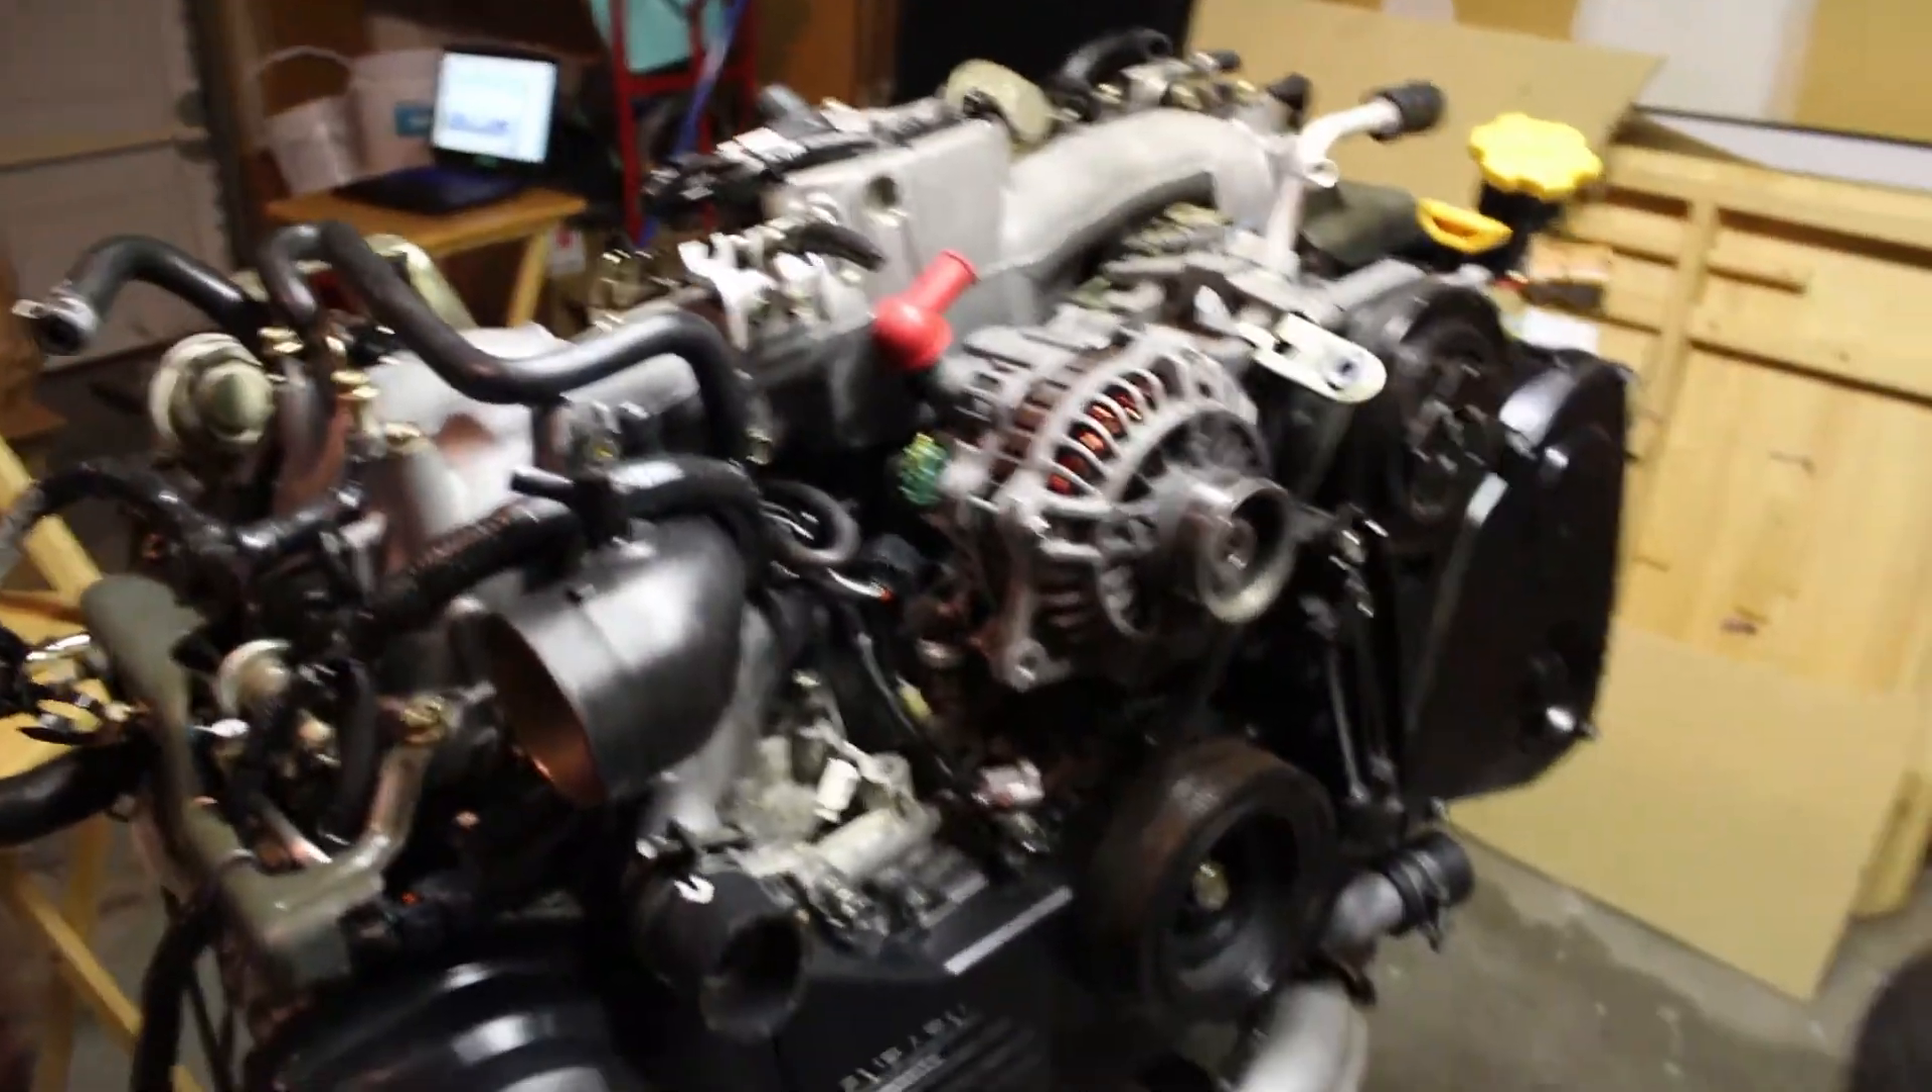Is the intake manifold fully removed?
No.